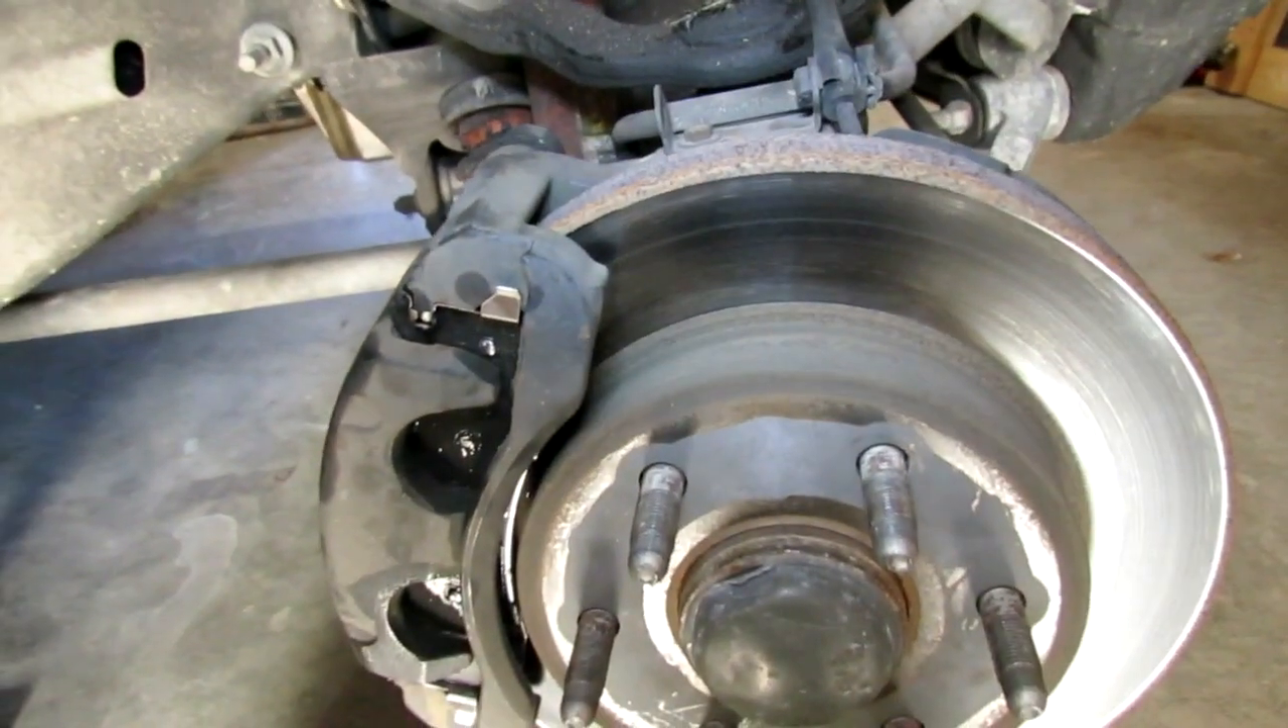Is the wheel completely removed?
Yes.